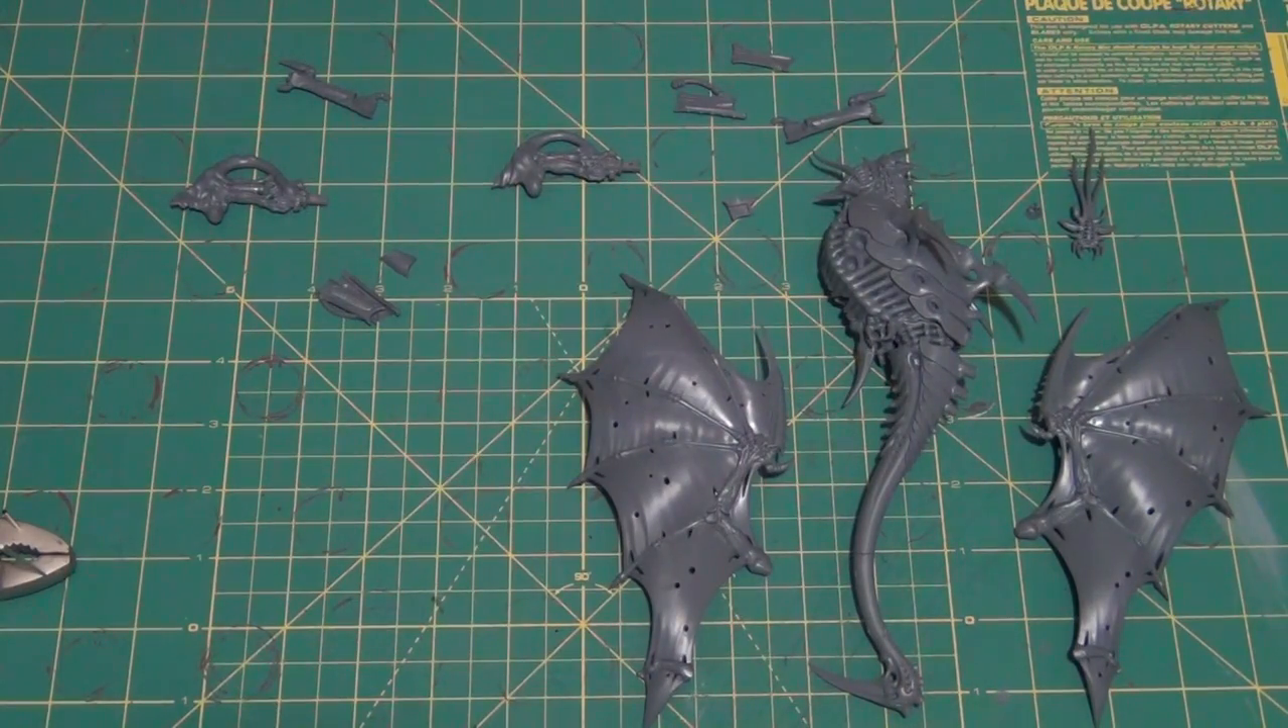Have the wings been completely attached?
No.